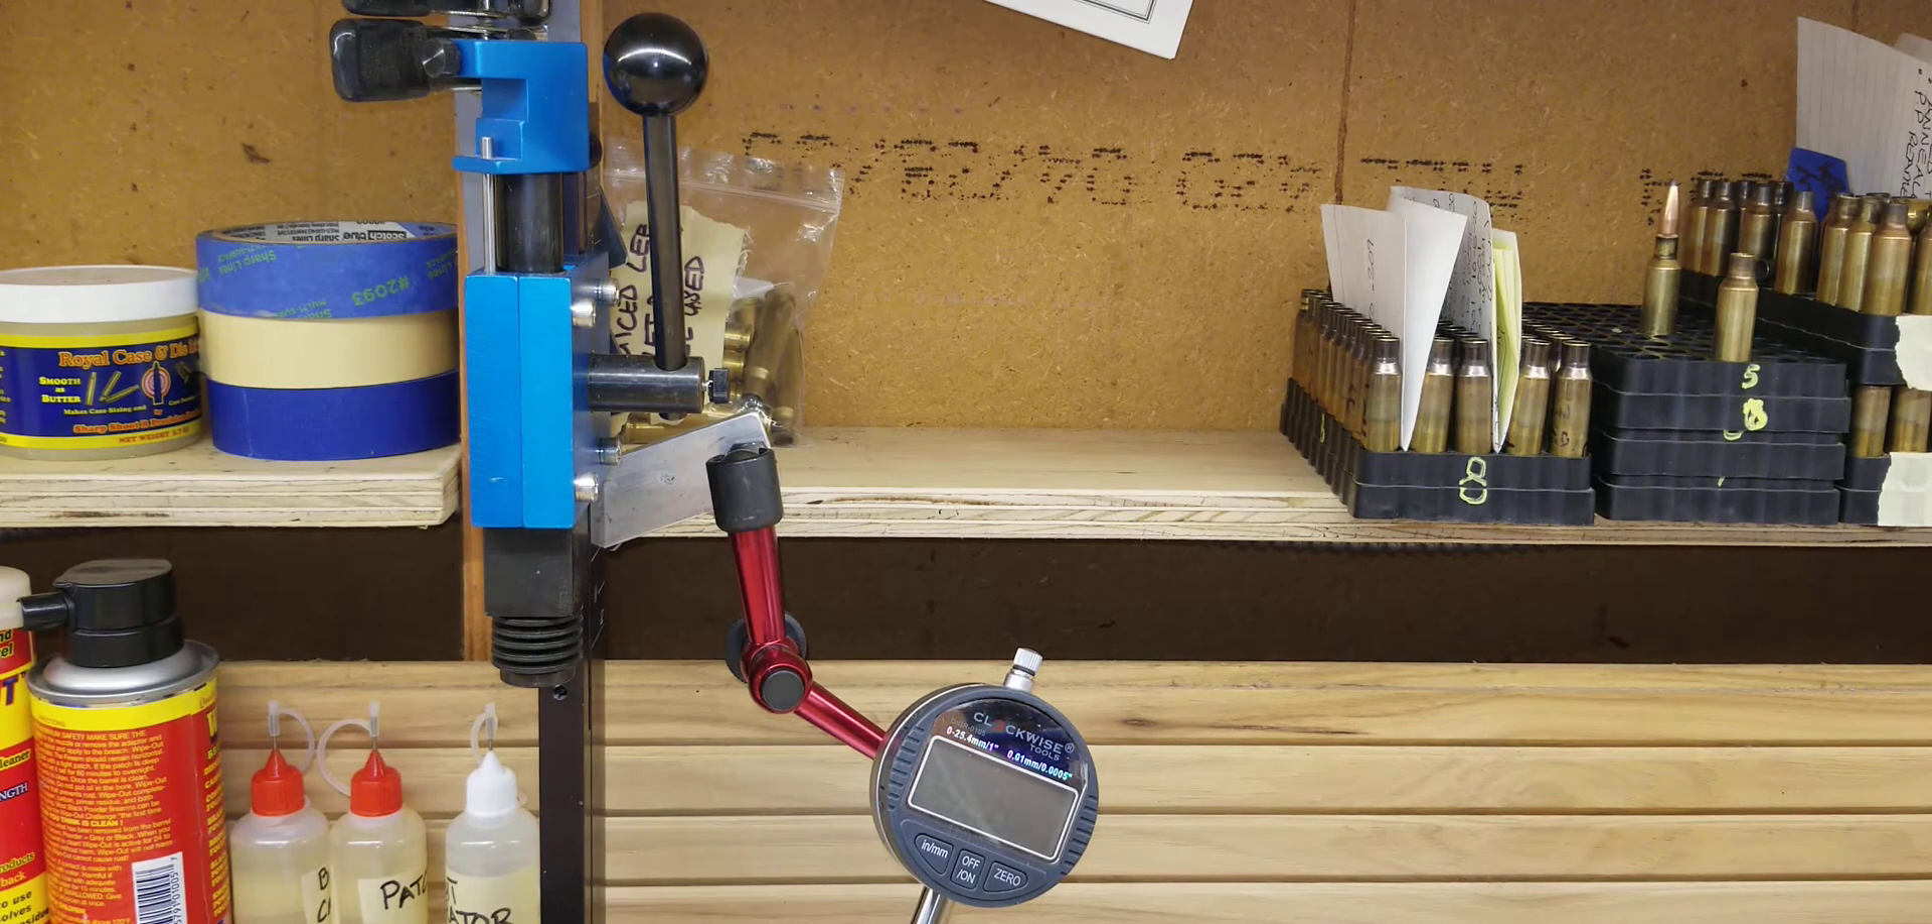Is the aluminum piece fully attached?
Yes.